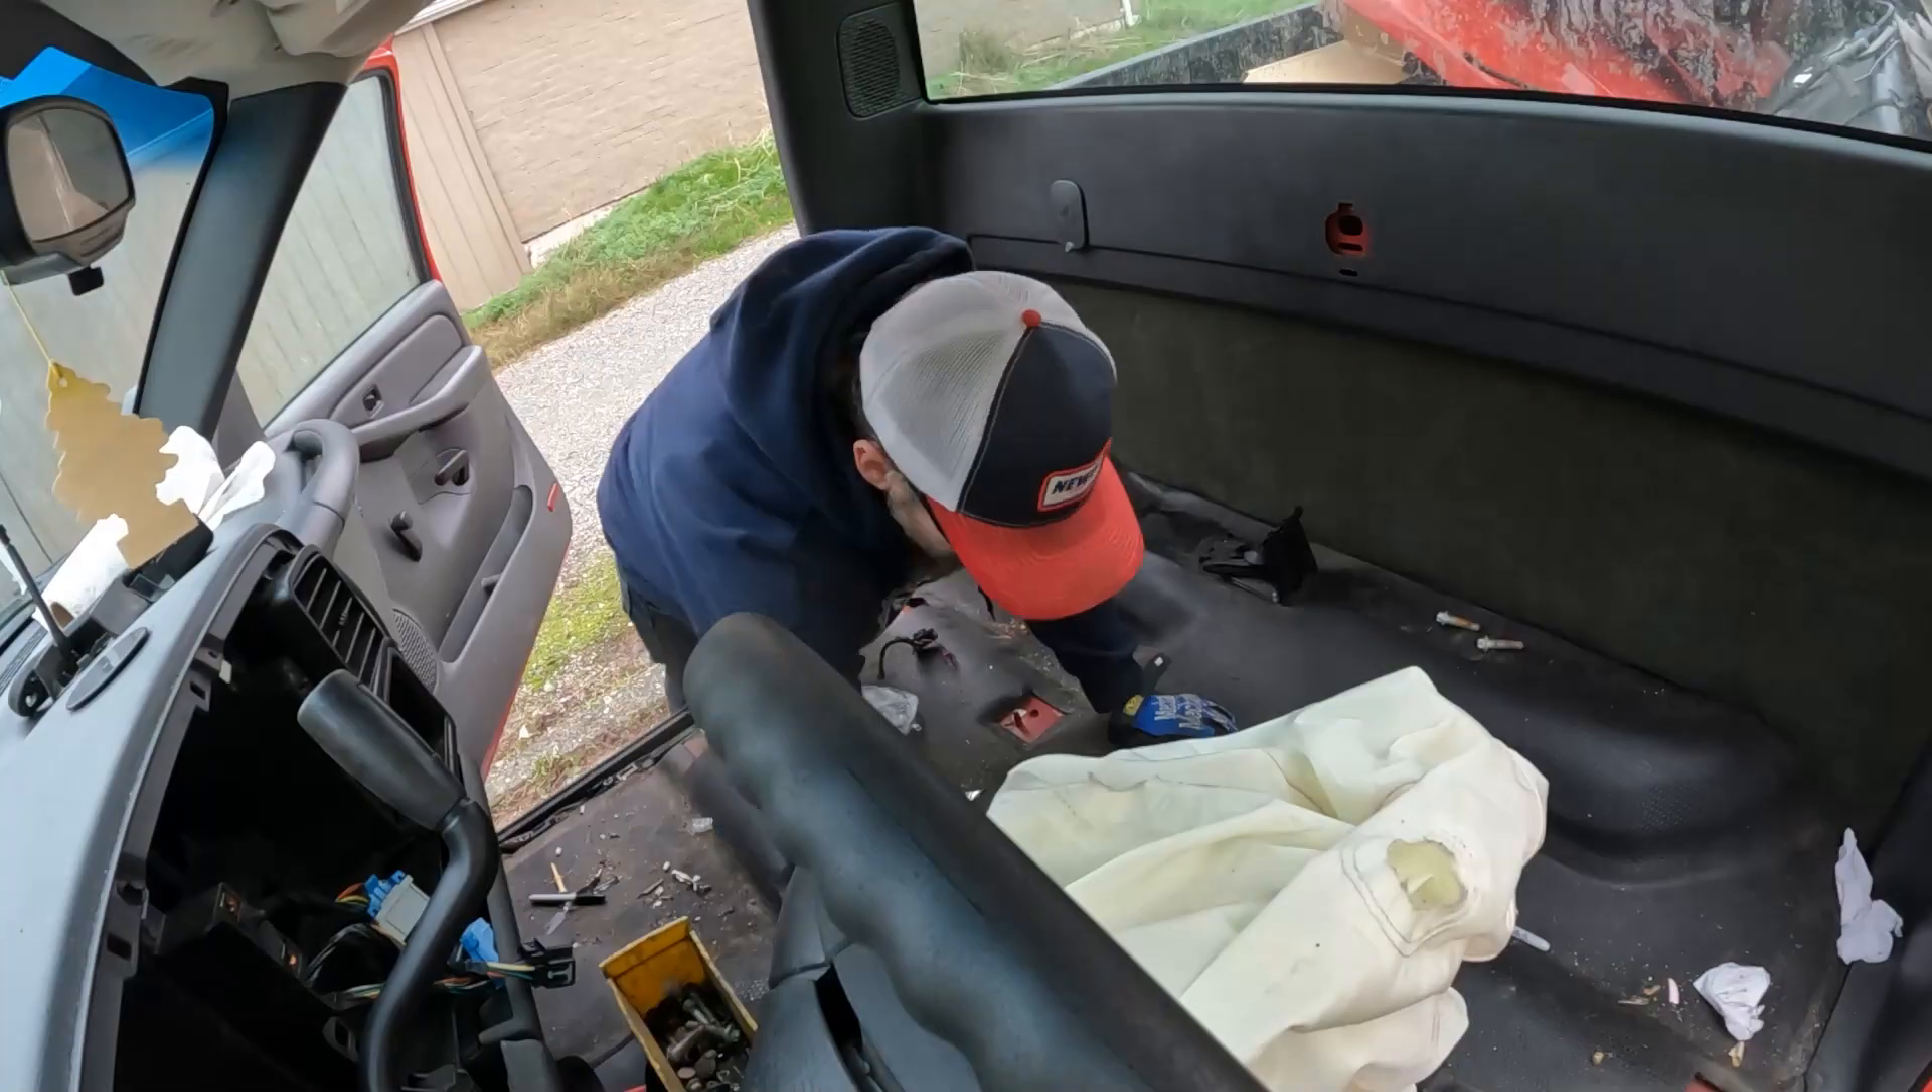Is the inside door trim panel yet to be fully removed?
Yes.